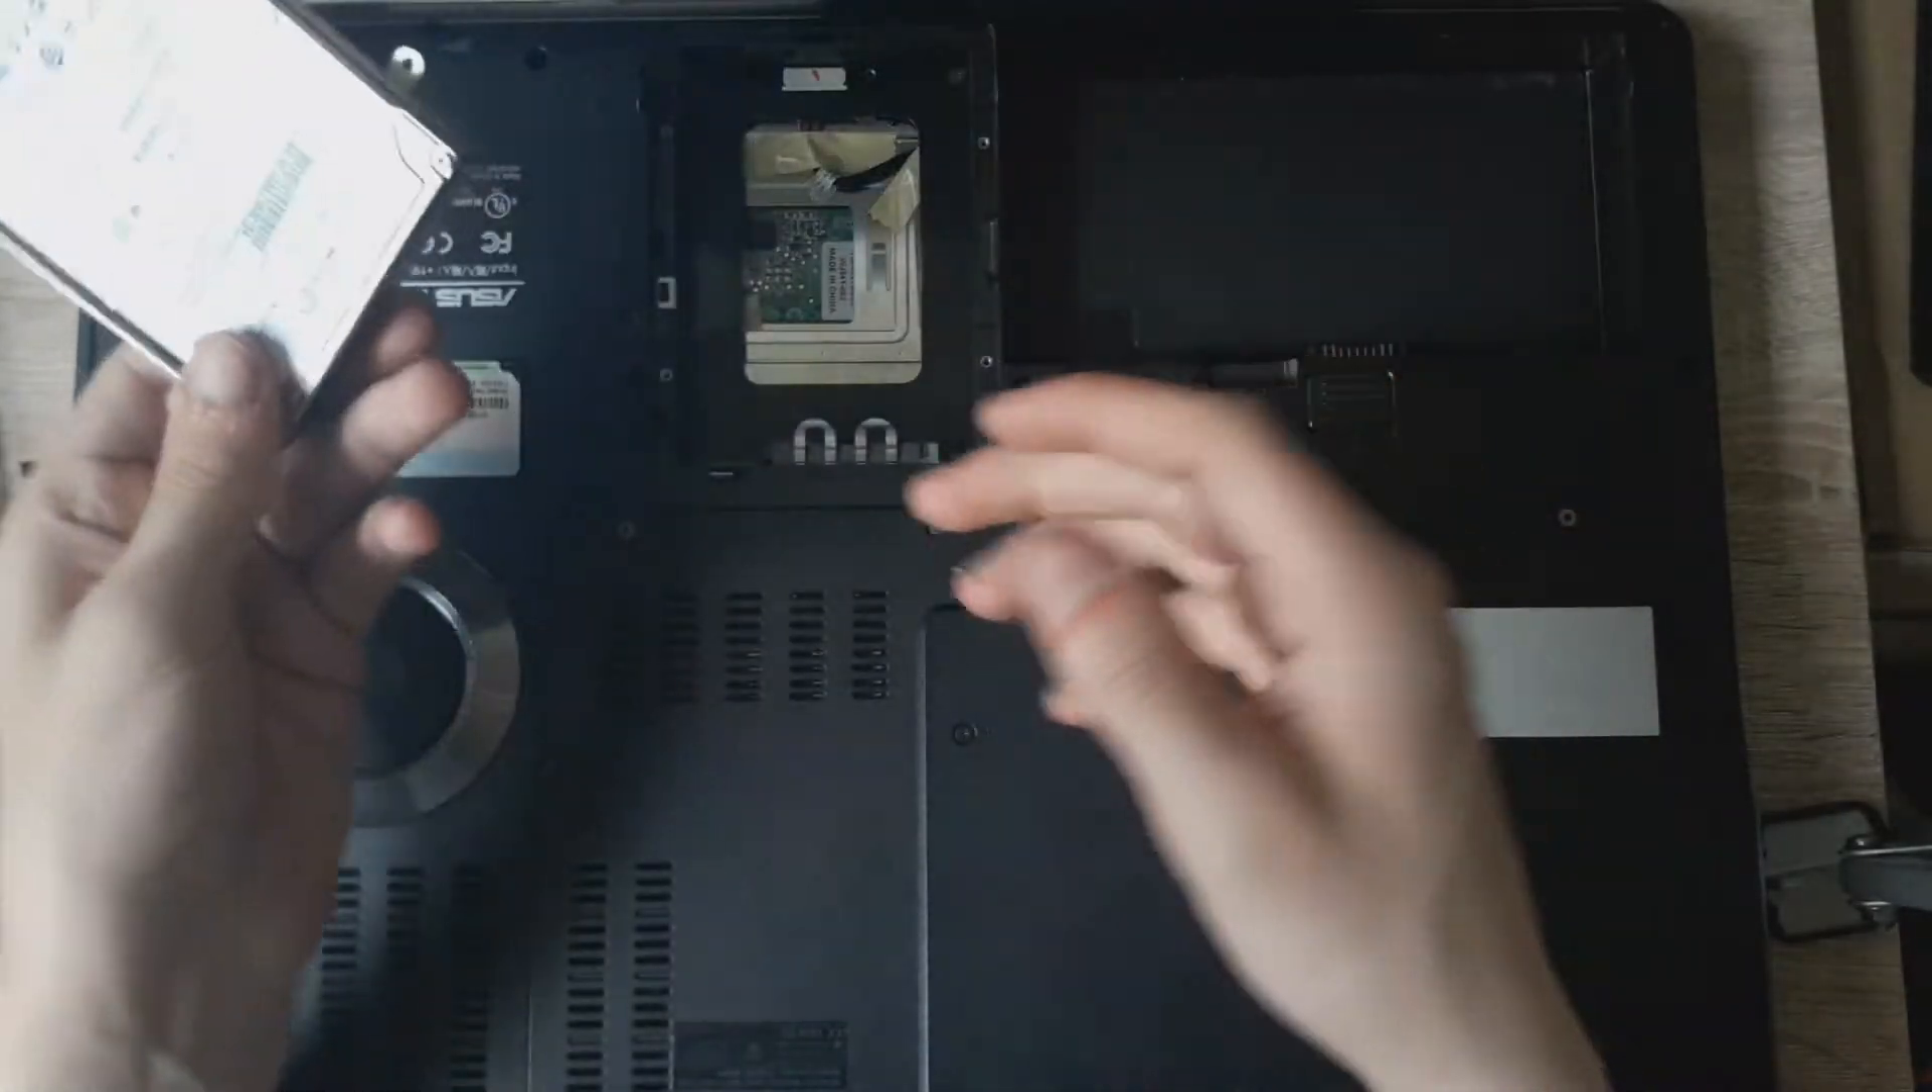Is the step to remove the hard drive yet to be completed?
No.